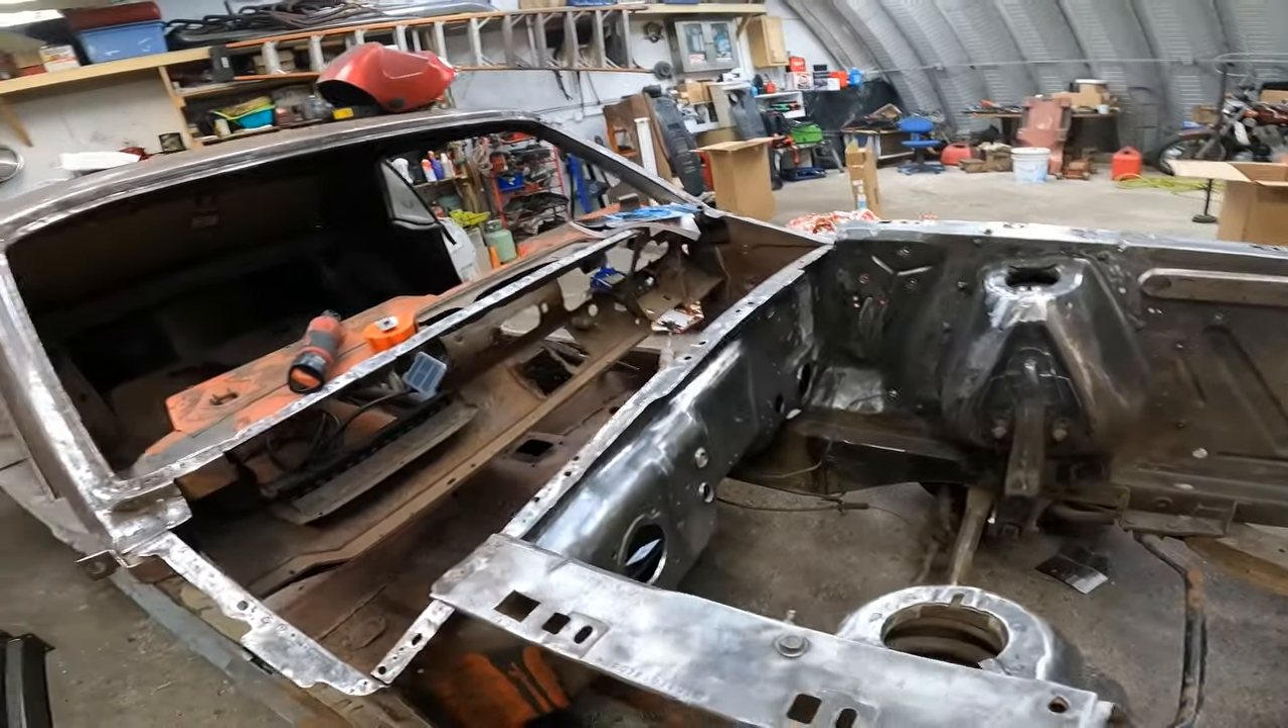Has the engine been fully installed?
No.